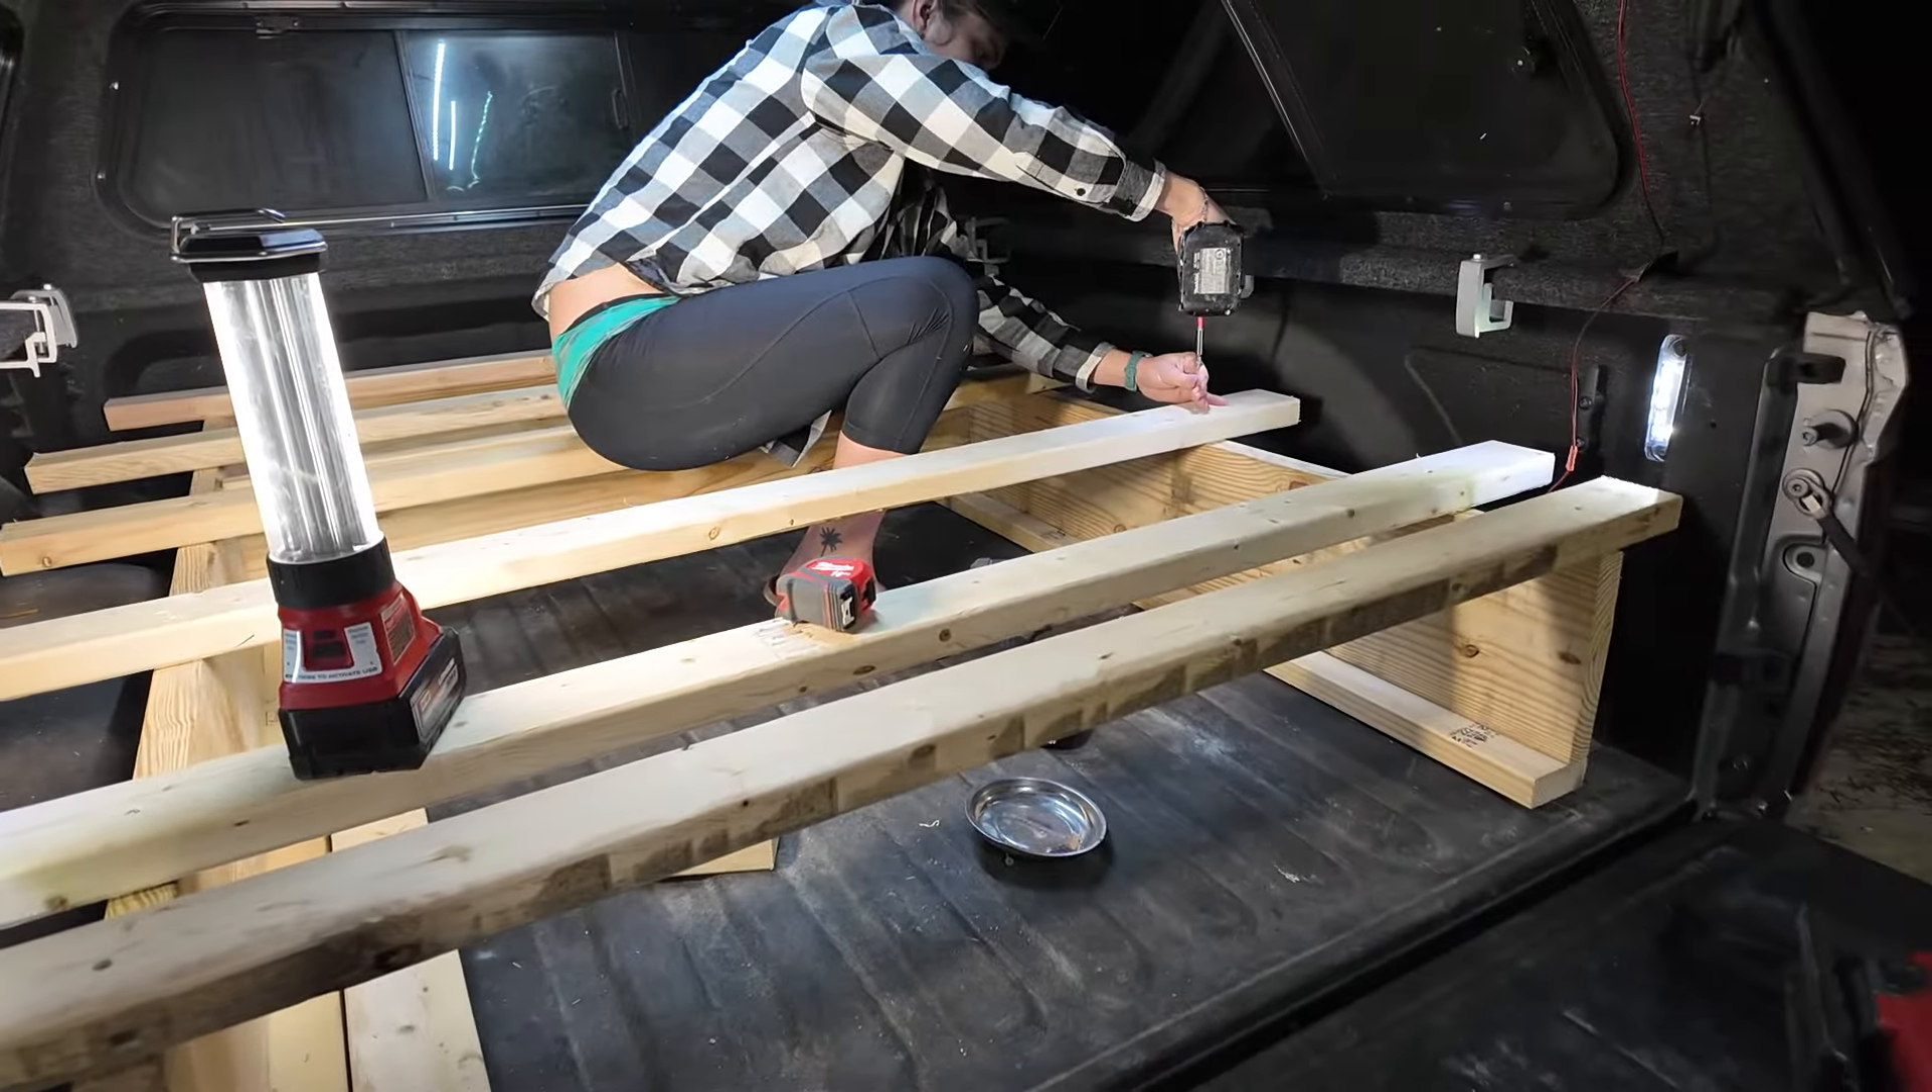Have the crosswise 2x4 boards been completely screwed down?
No.